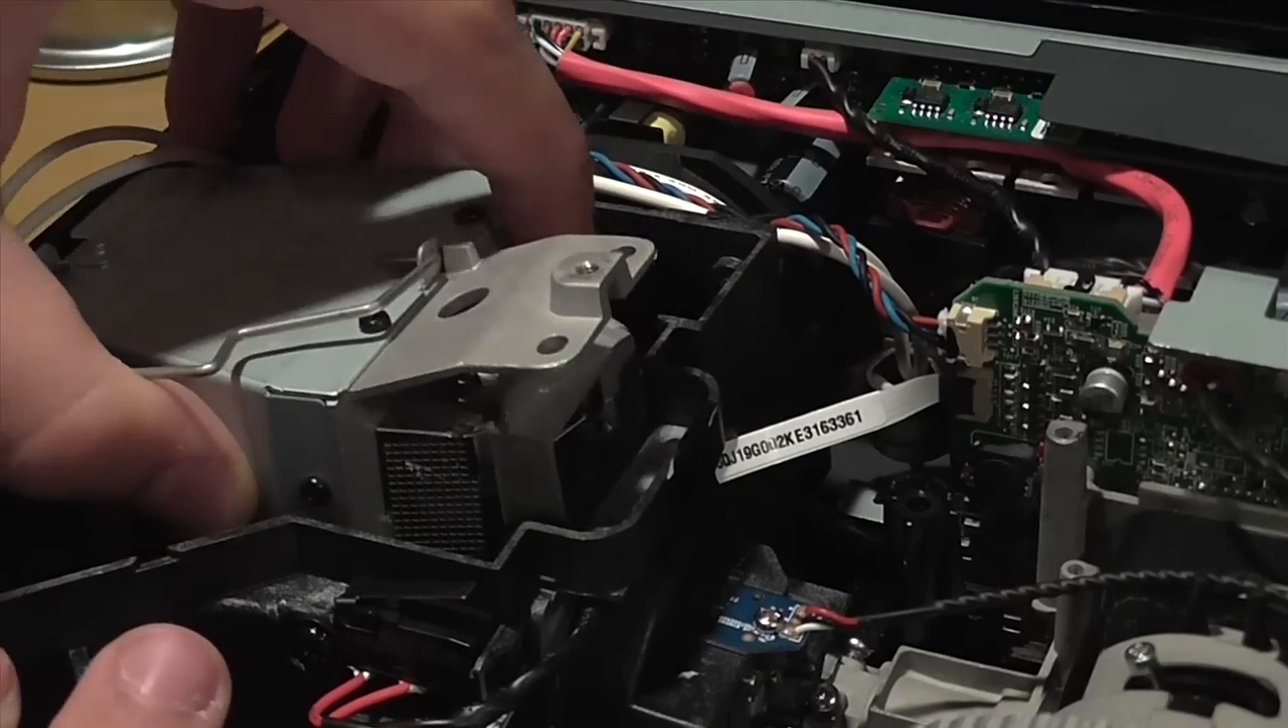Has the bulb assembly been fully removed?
No.